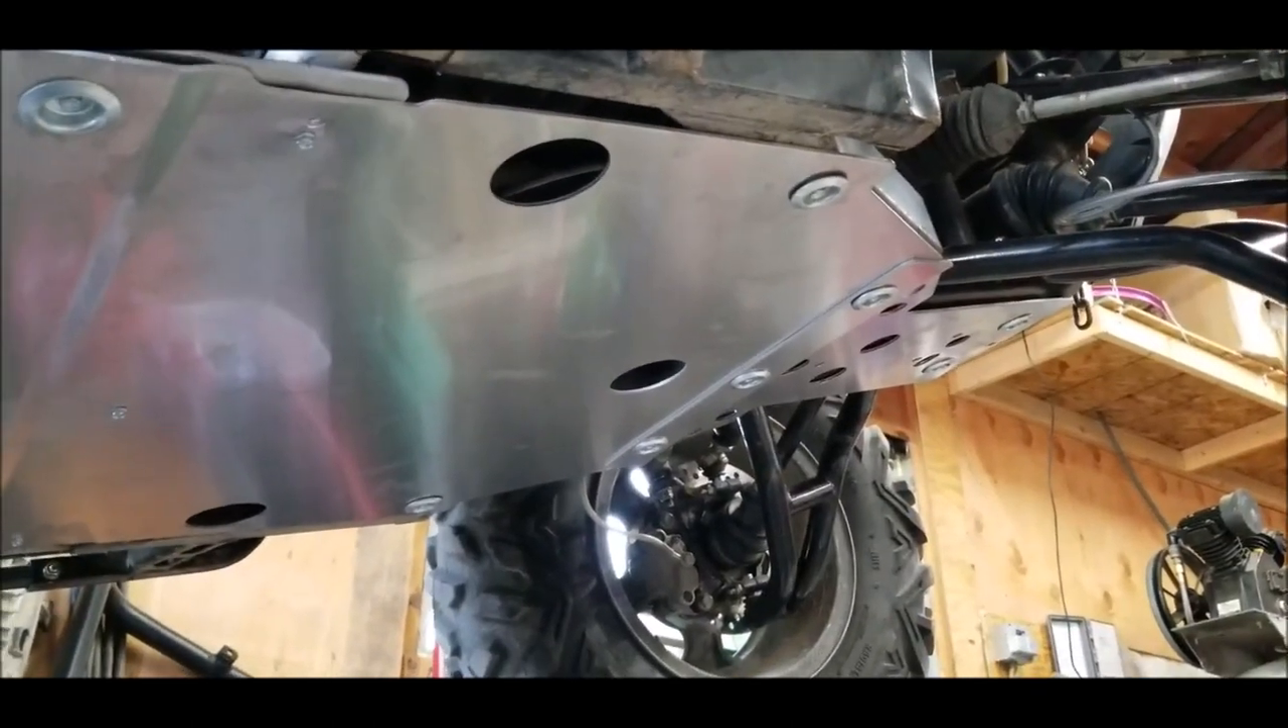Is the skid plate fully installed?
Yes.